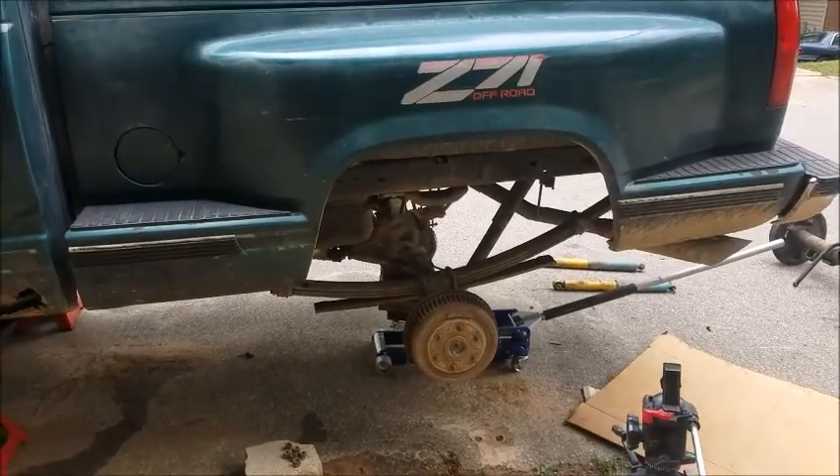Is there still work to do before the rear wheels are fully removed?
No.